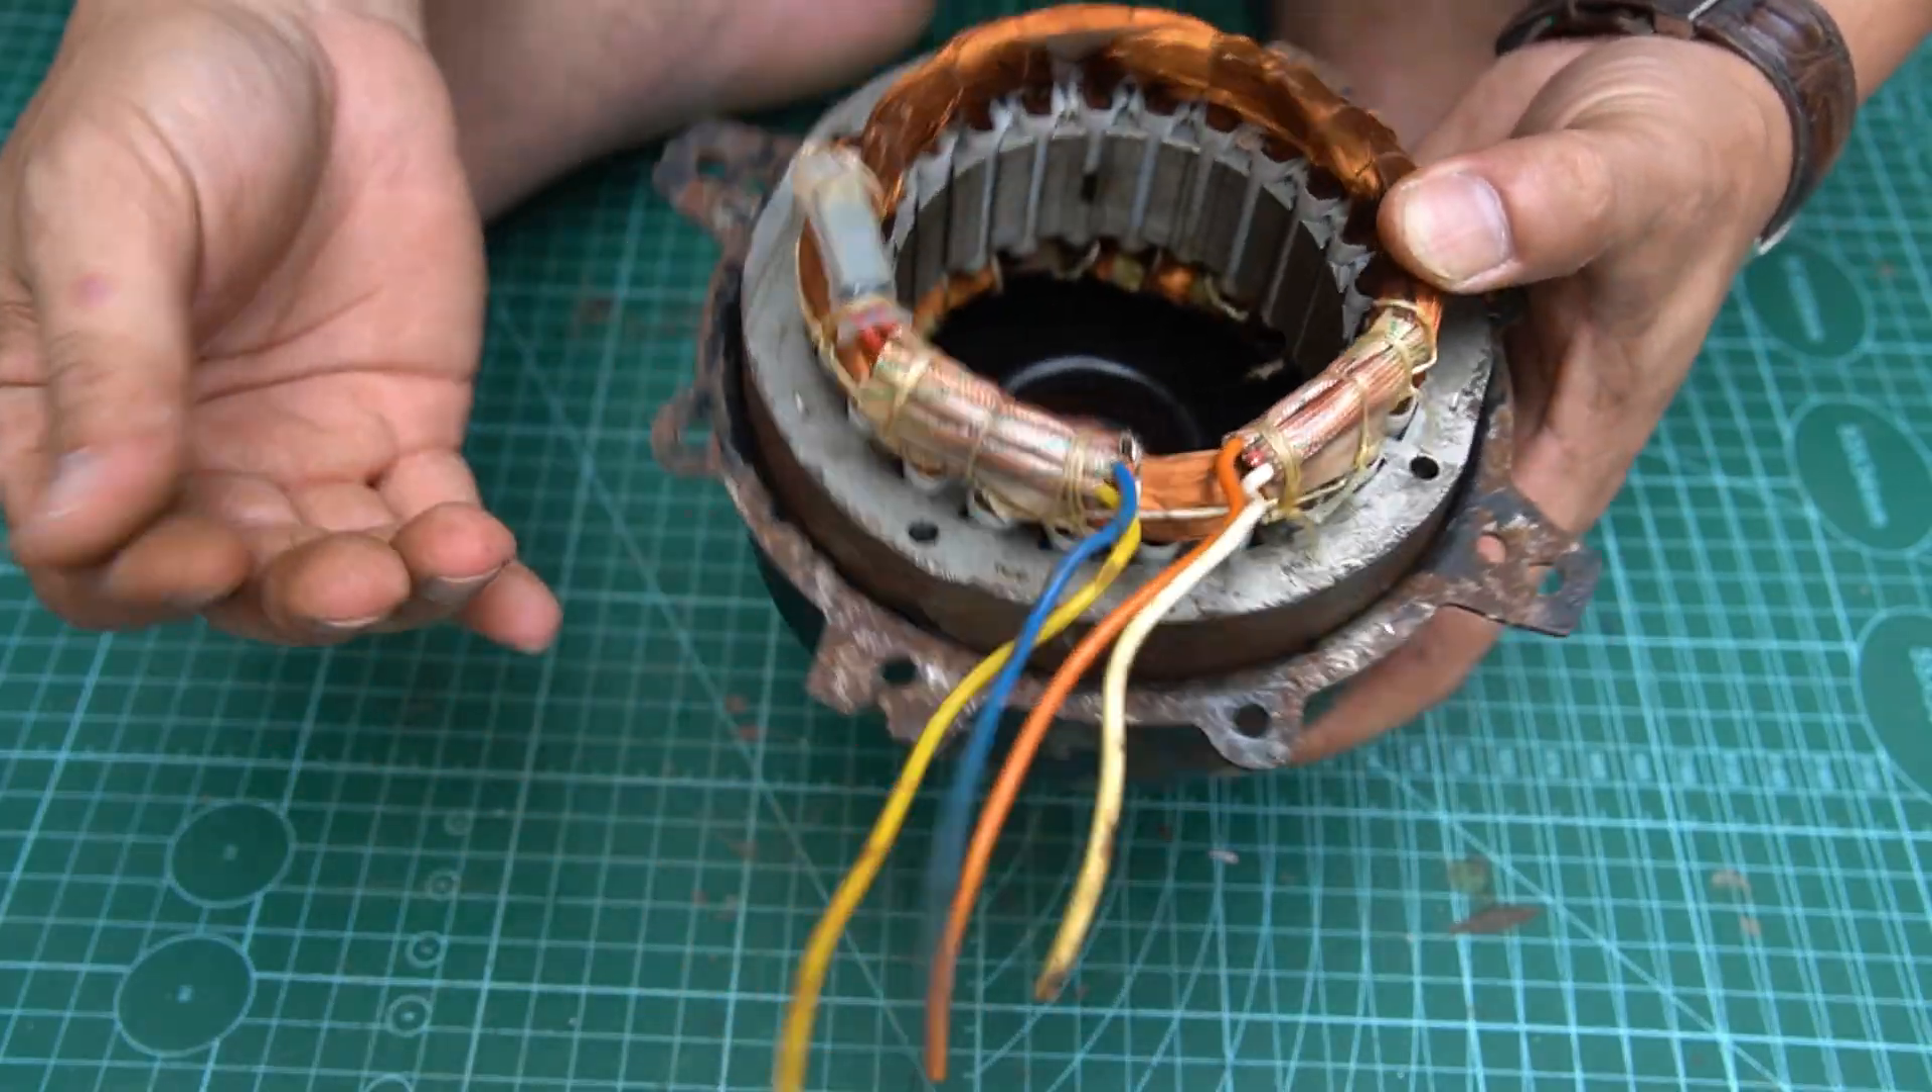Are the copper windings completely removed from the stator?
No.